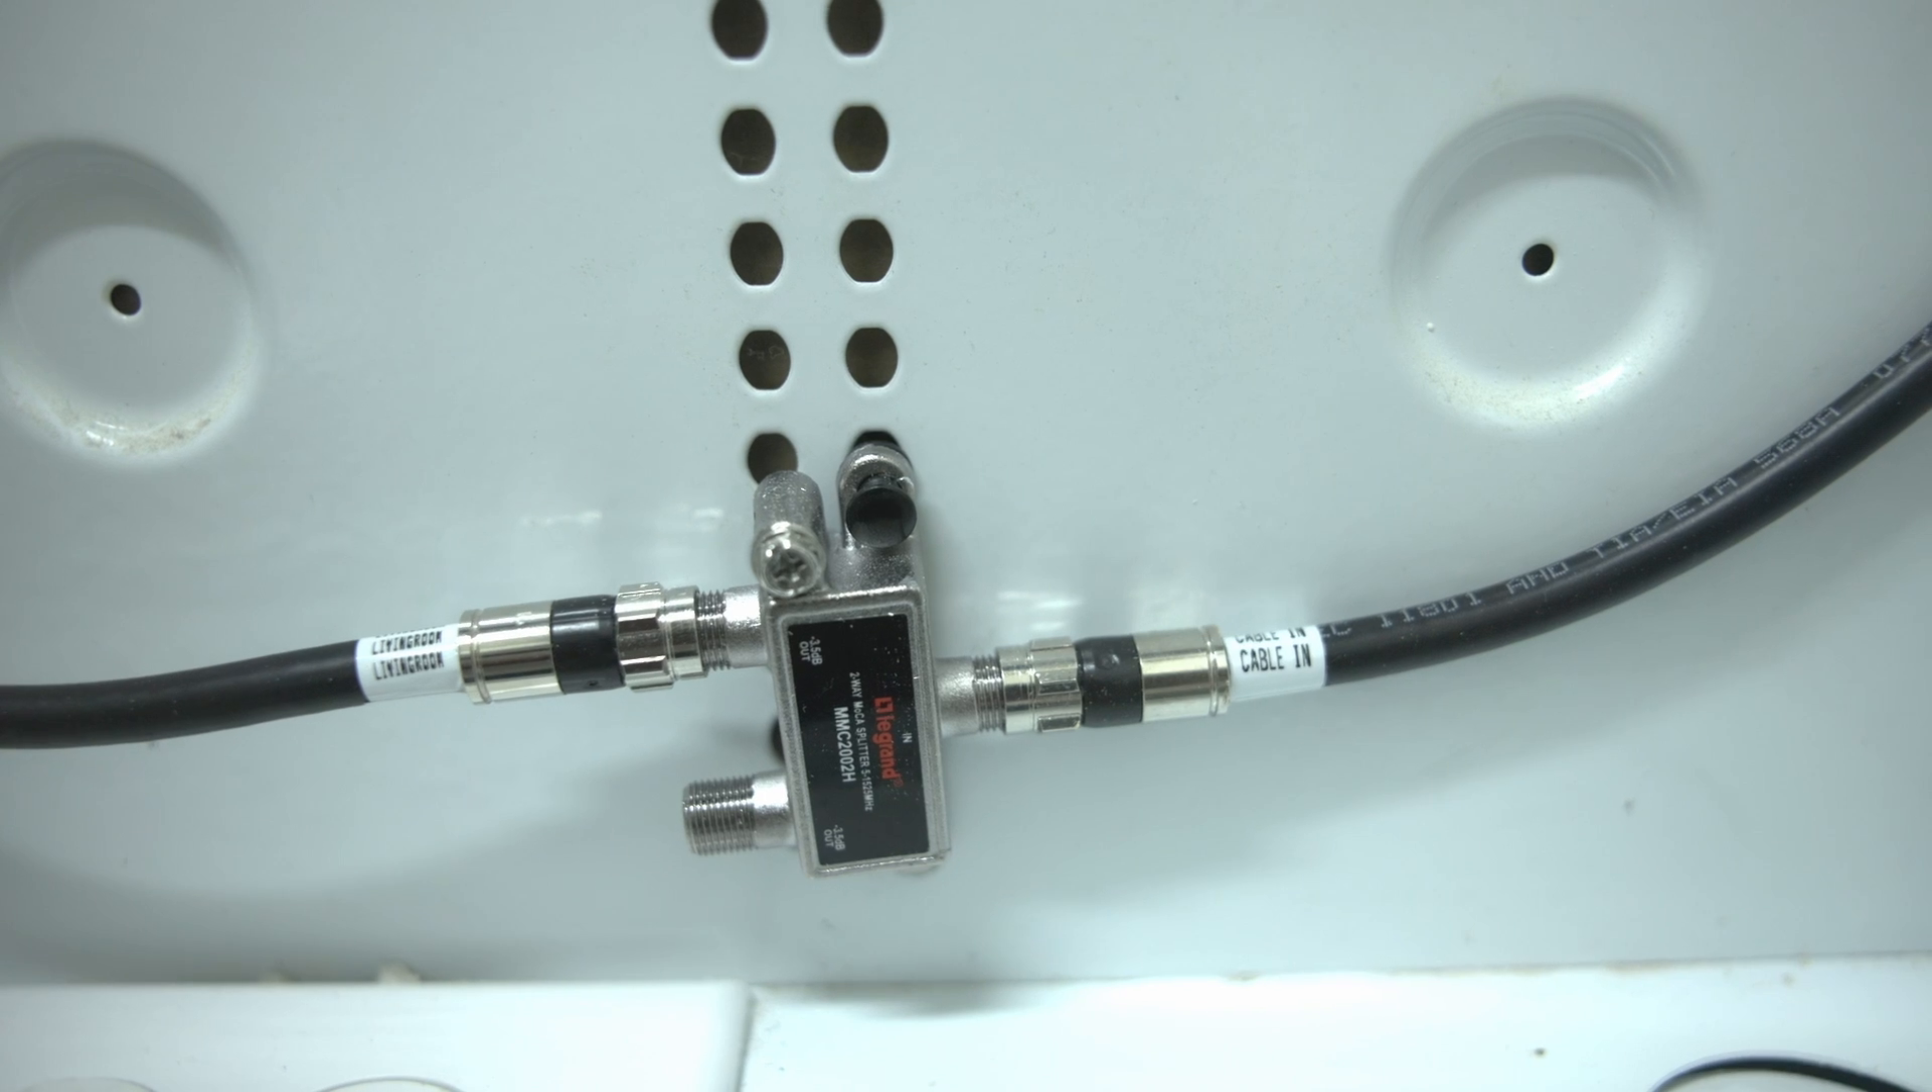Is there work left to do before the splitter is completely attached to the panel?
No.